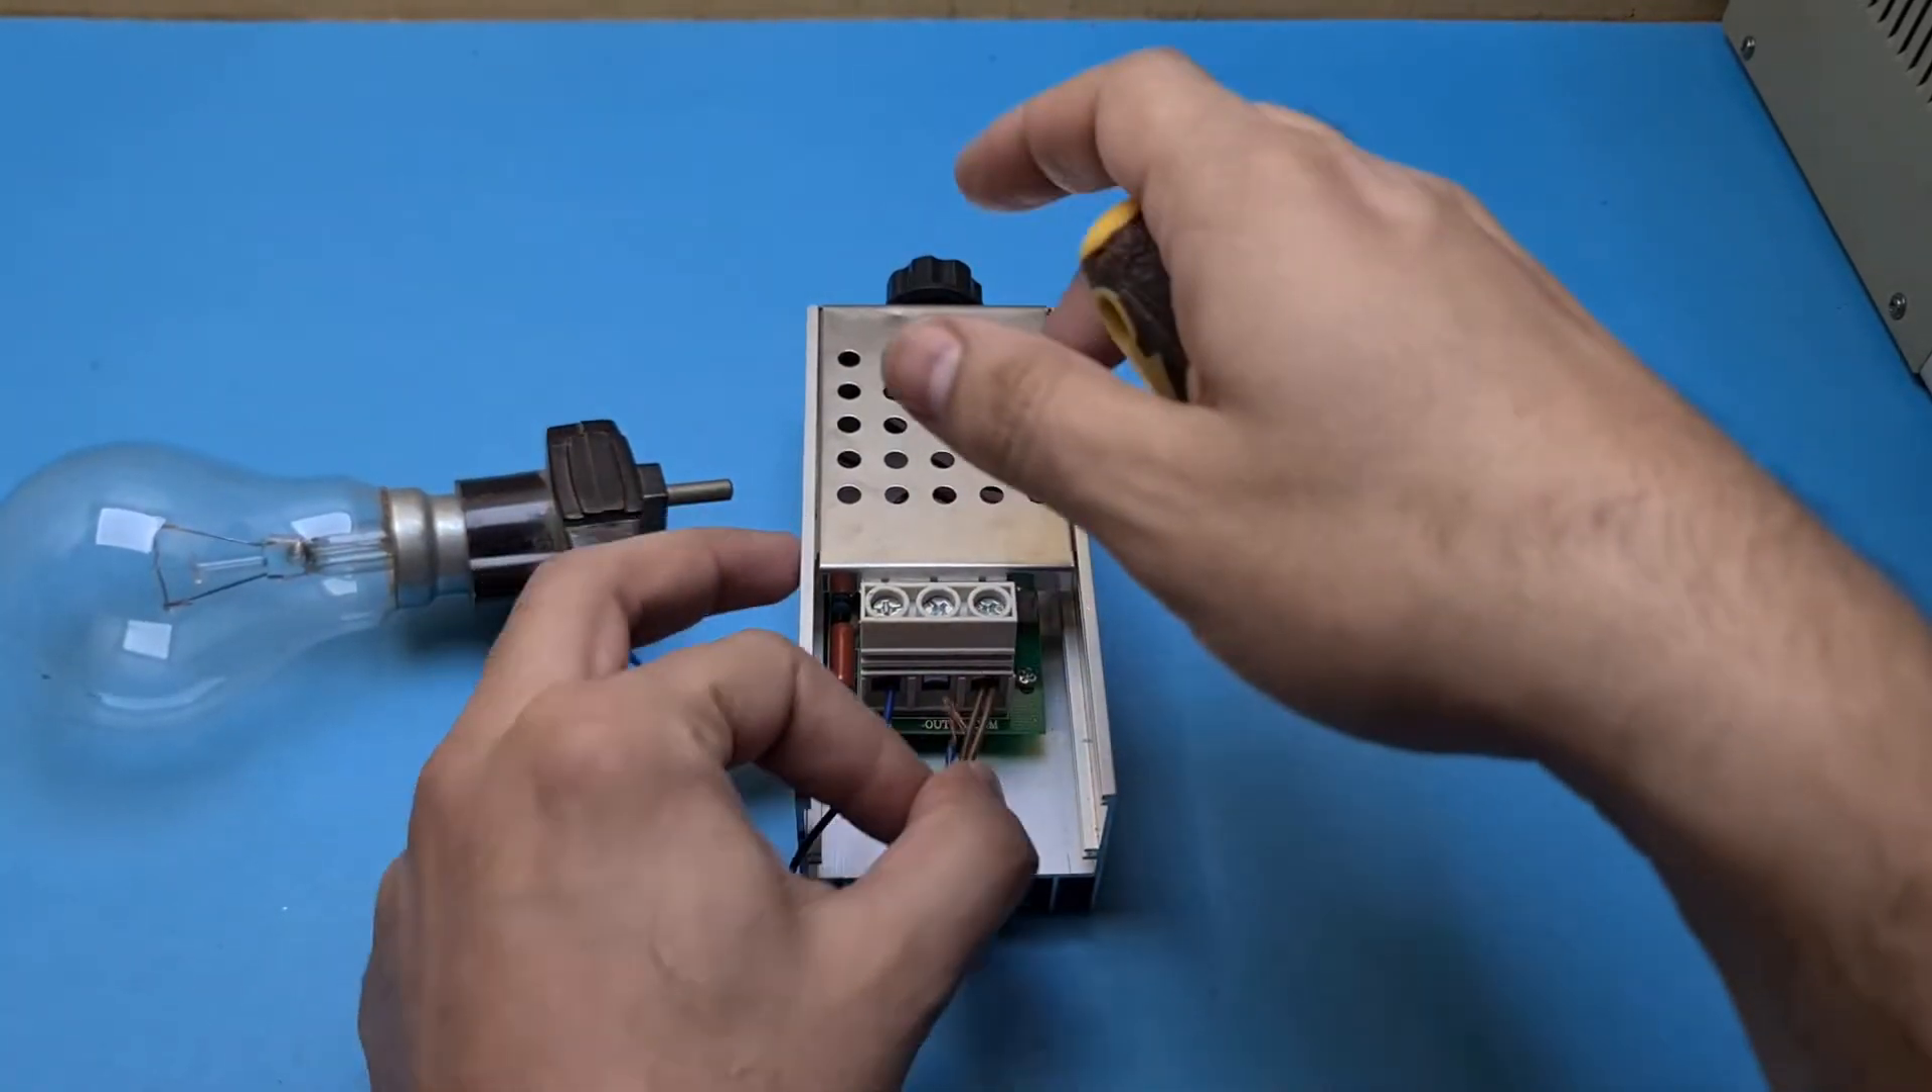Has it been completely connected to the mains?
No.